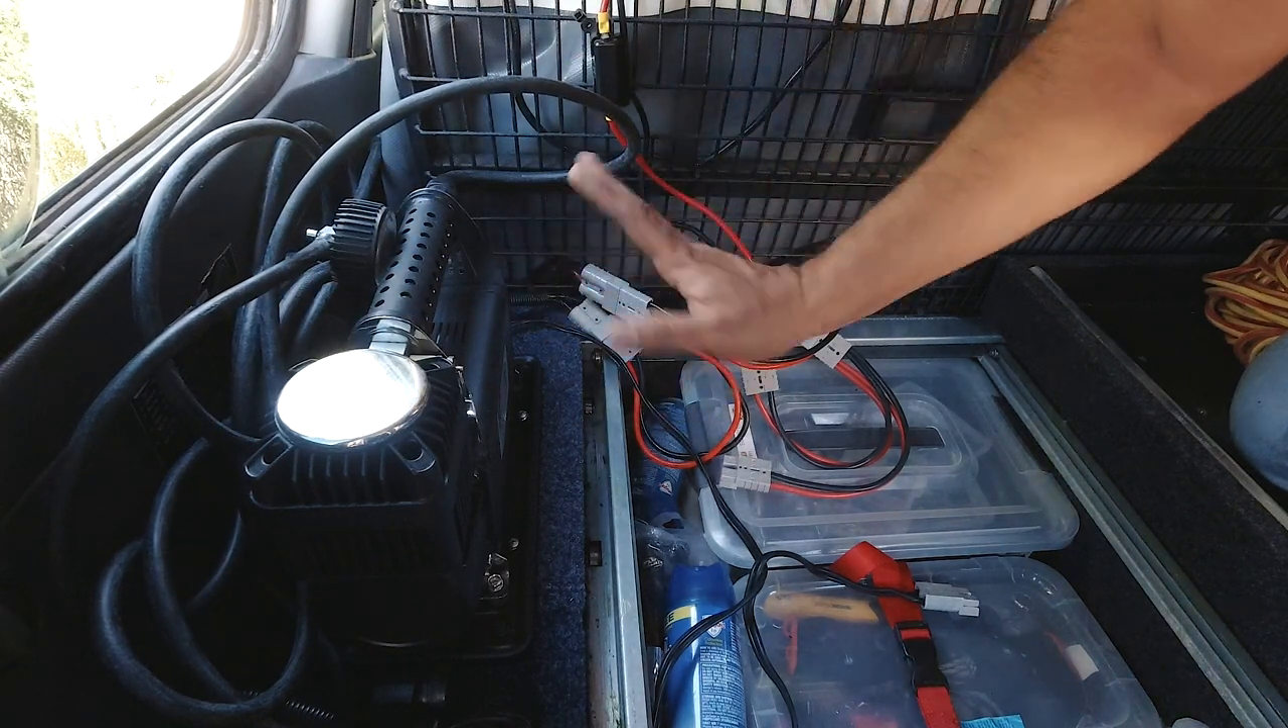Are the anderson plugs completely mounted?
No.